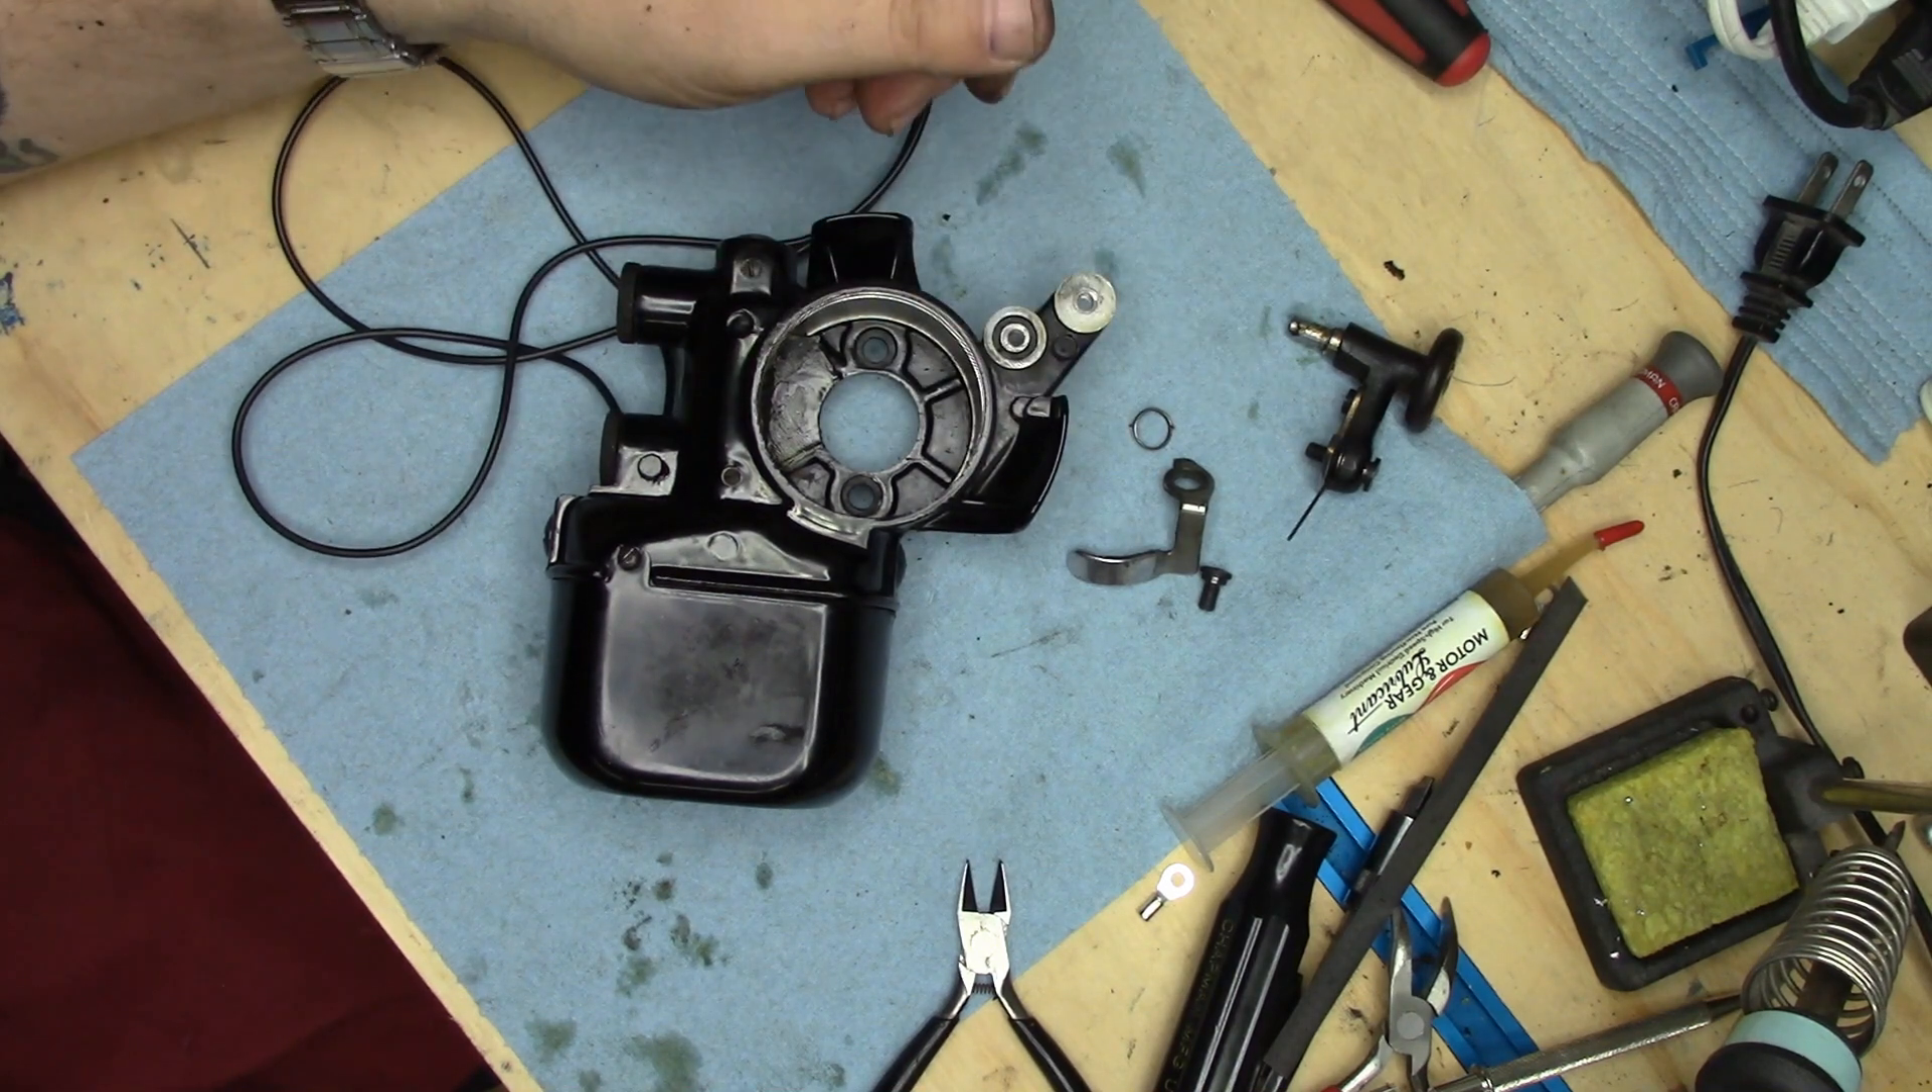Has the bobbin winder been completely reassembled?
No.